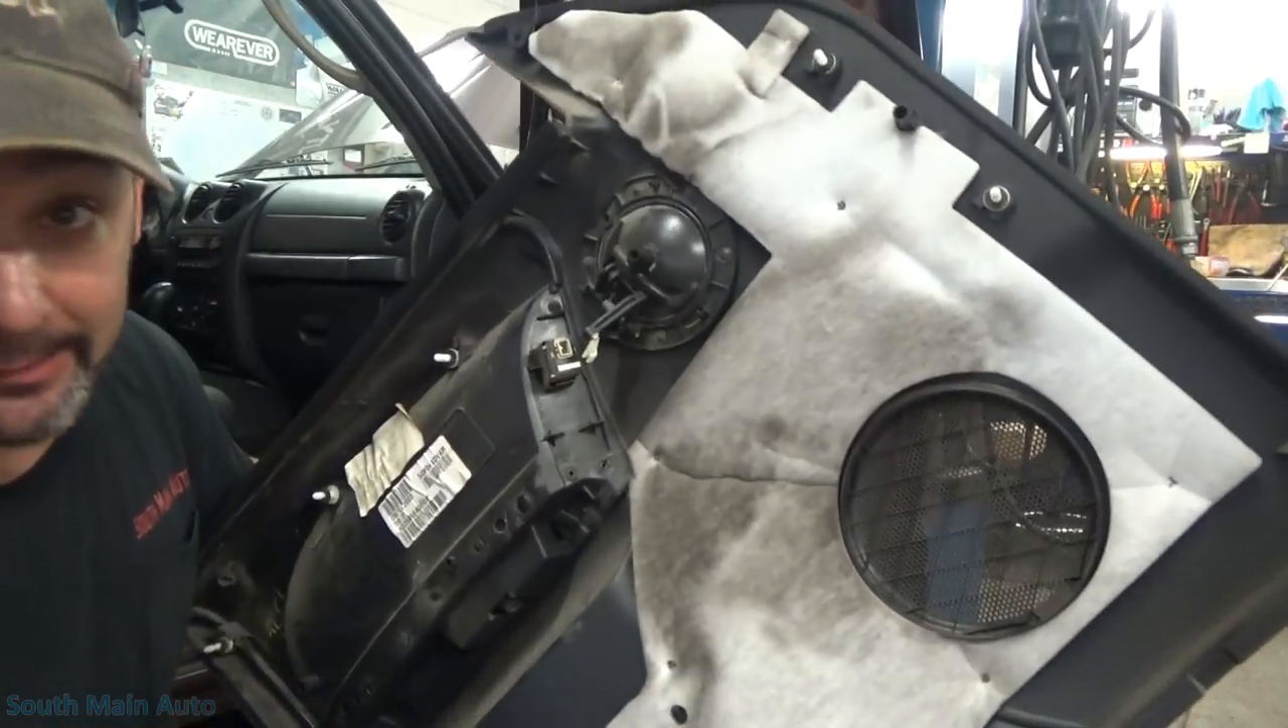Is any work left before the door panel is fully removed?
No.